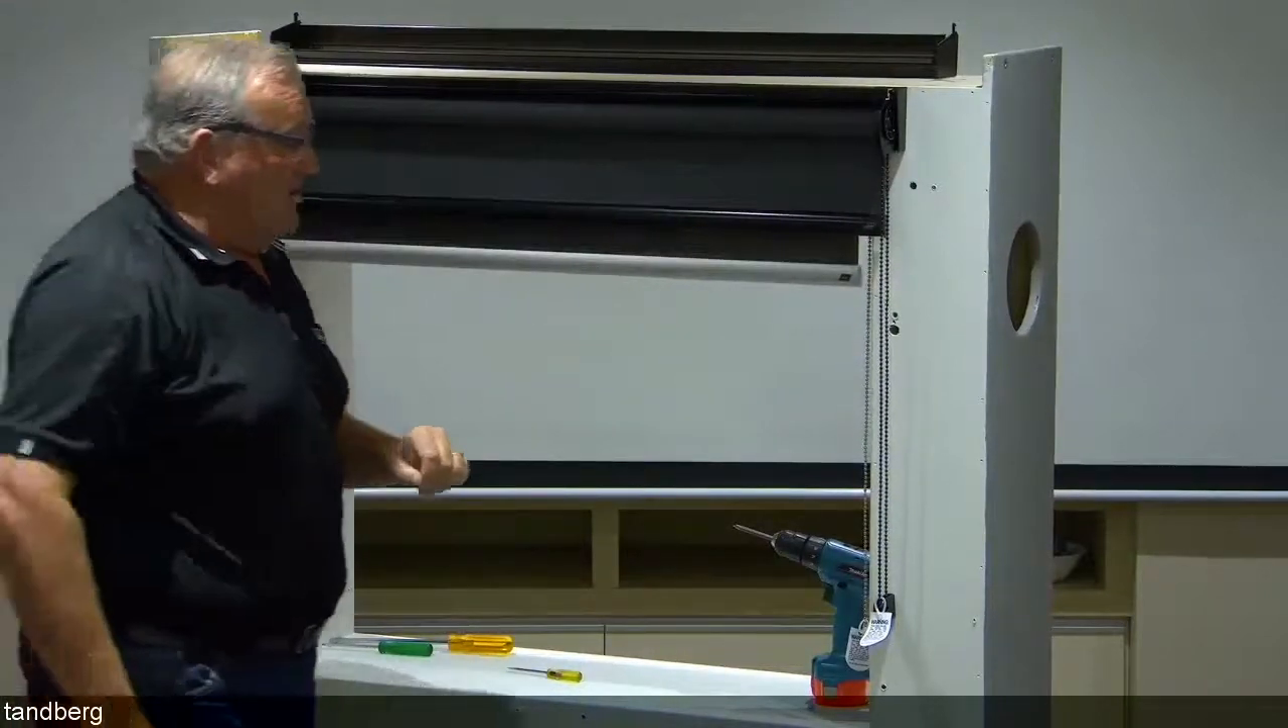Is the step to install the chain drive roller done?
Yes.